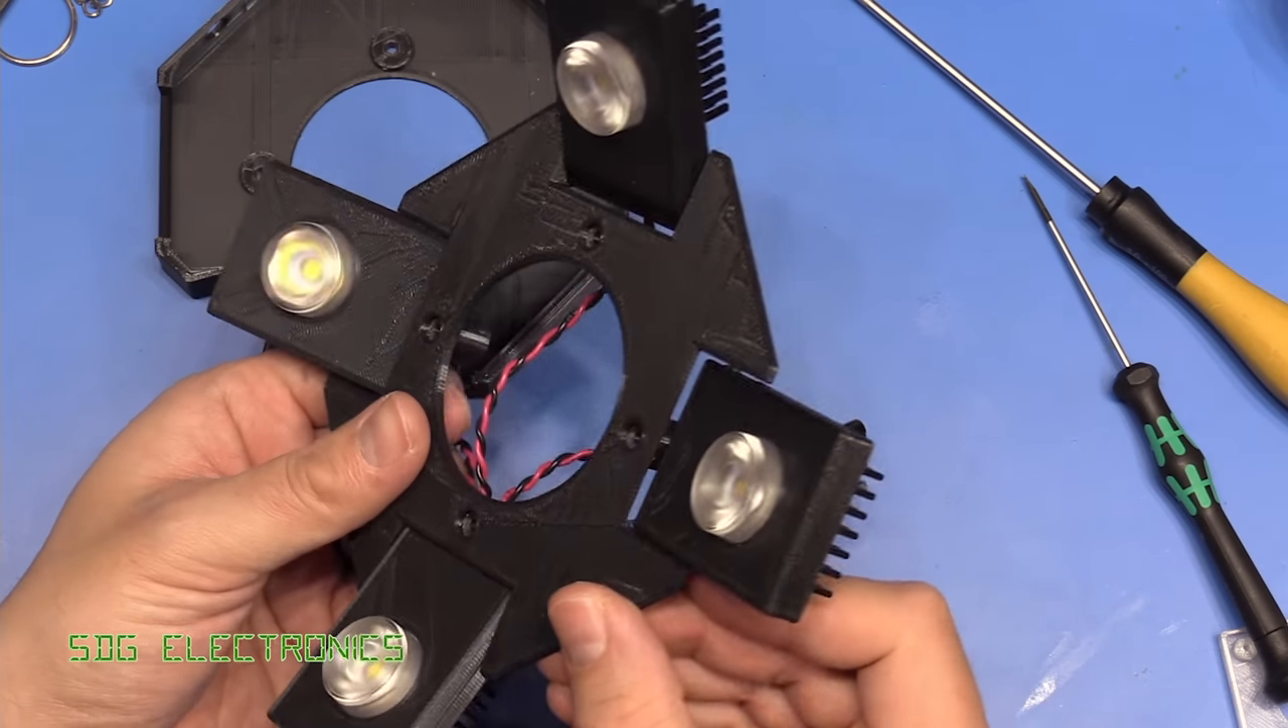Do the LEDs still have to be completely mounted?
No.